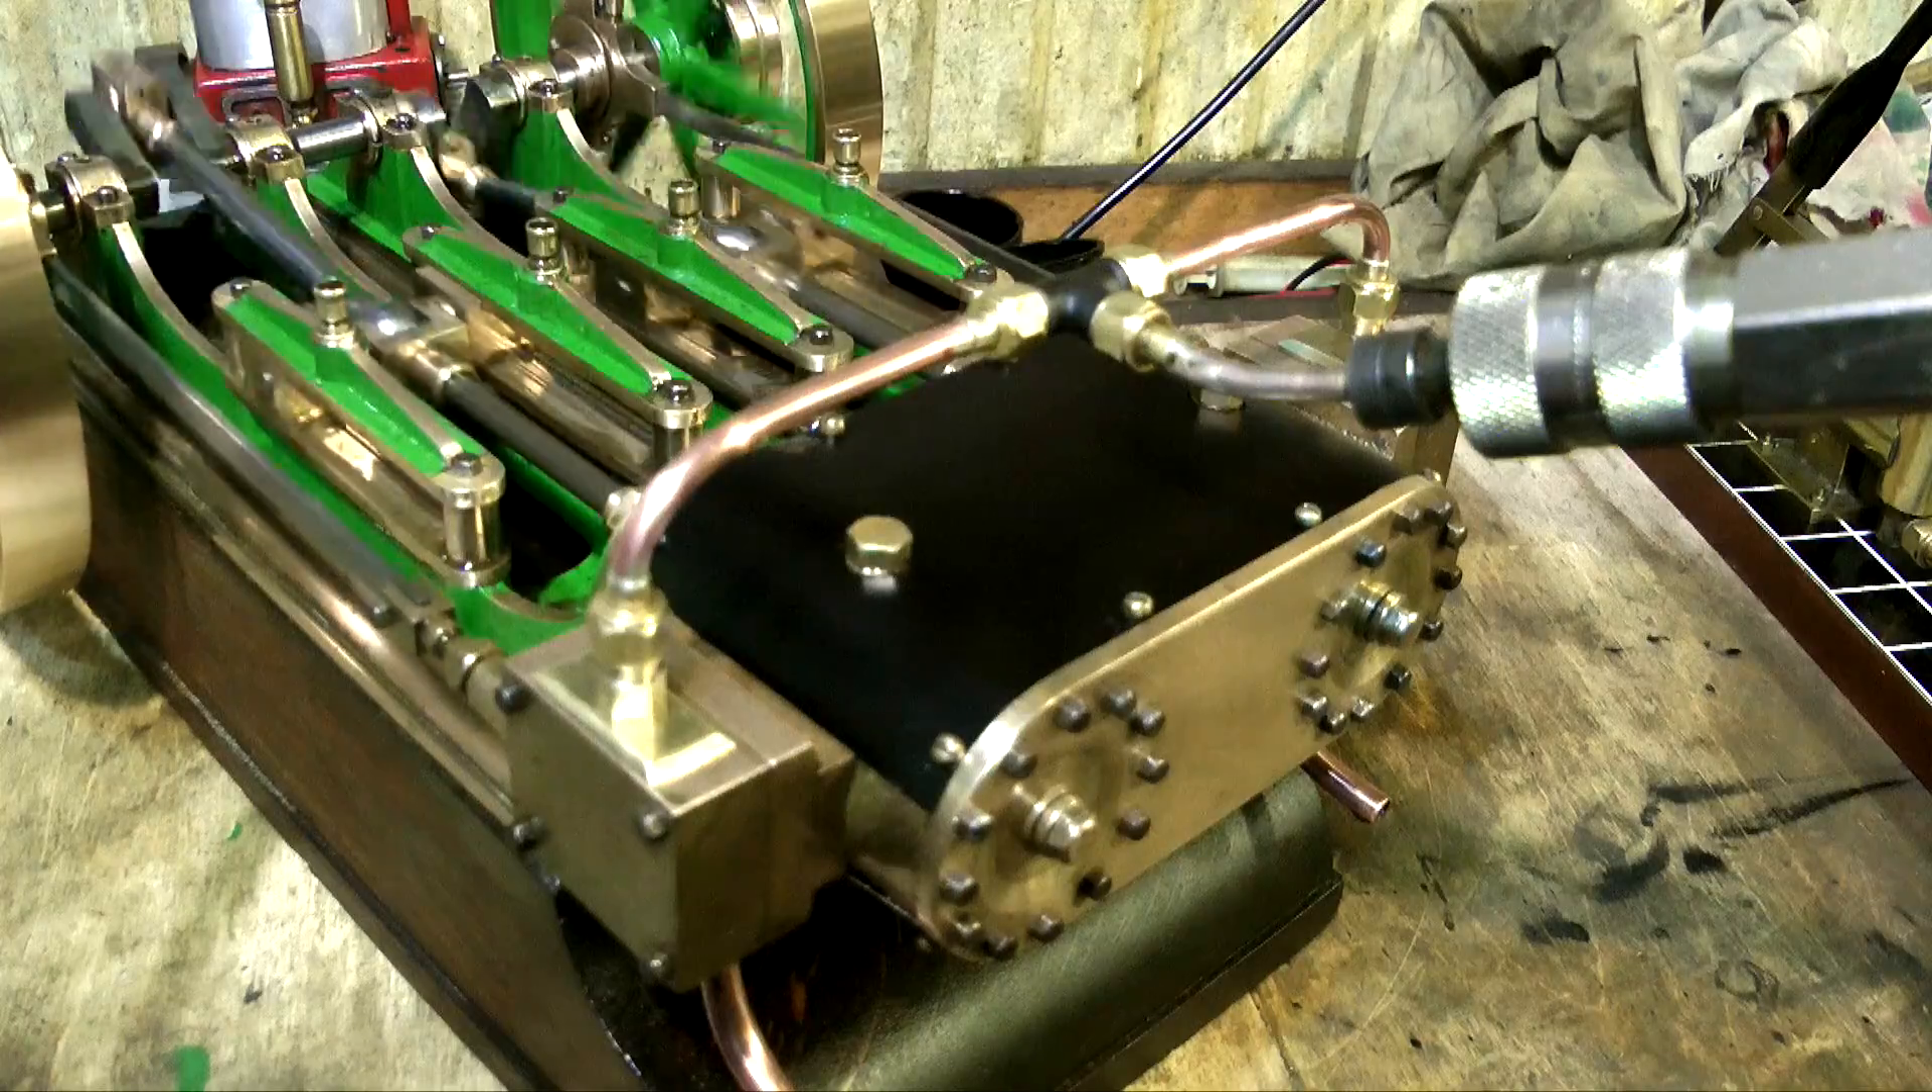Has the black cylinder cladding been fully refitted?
Yes.